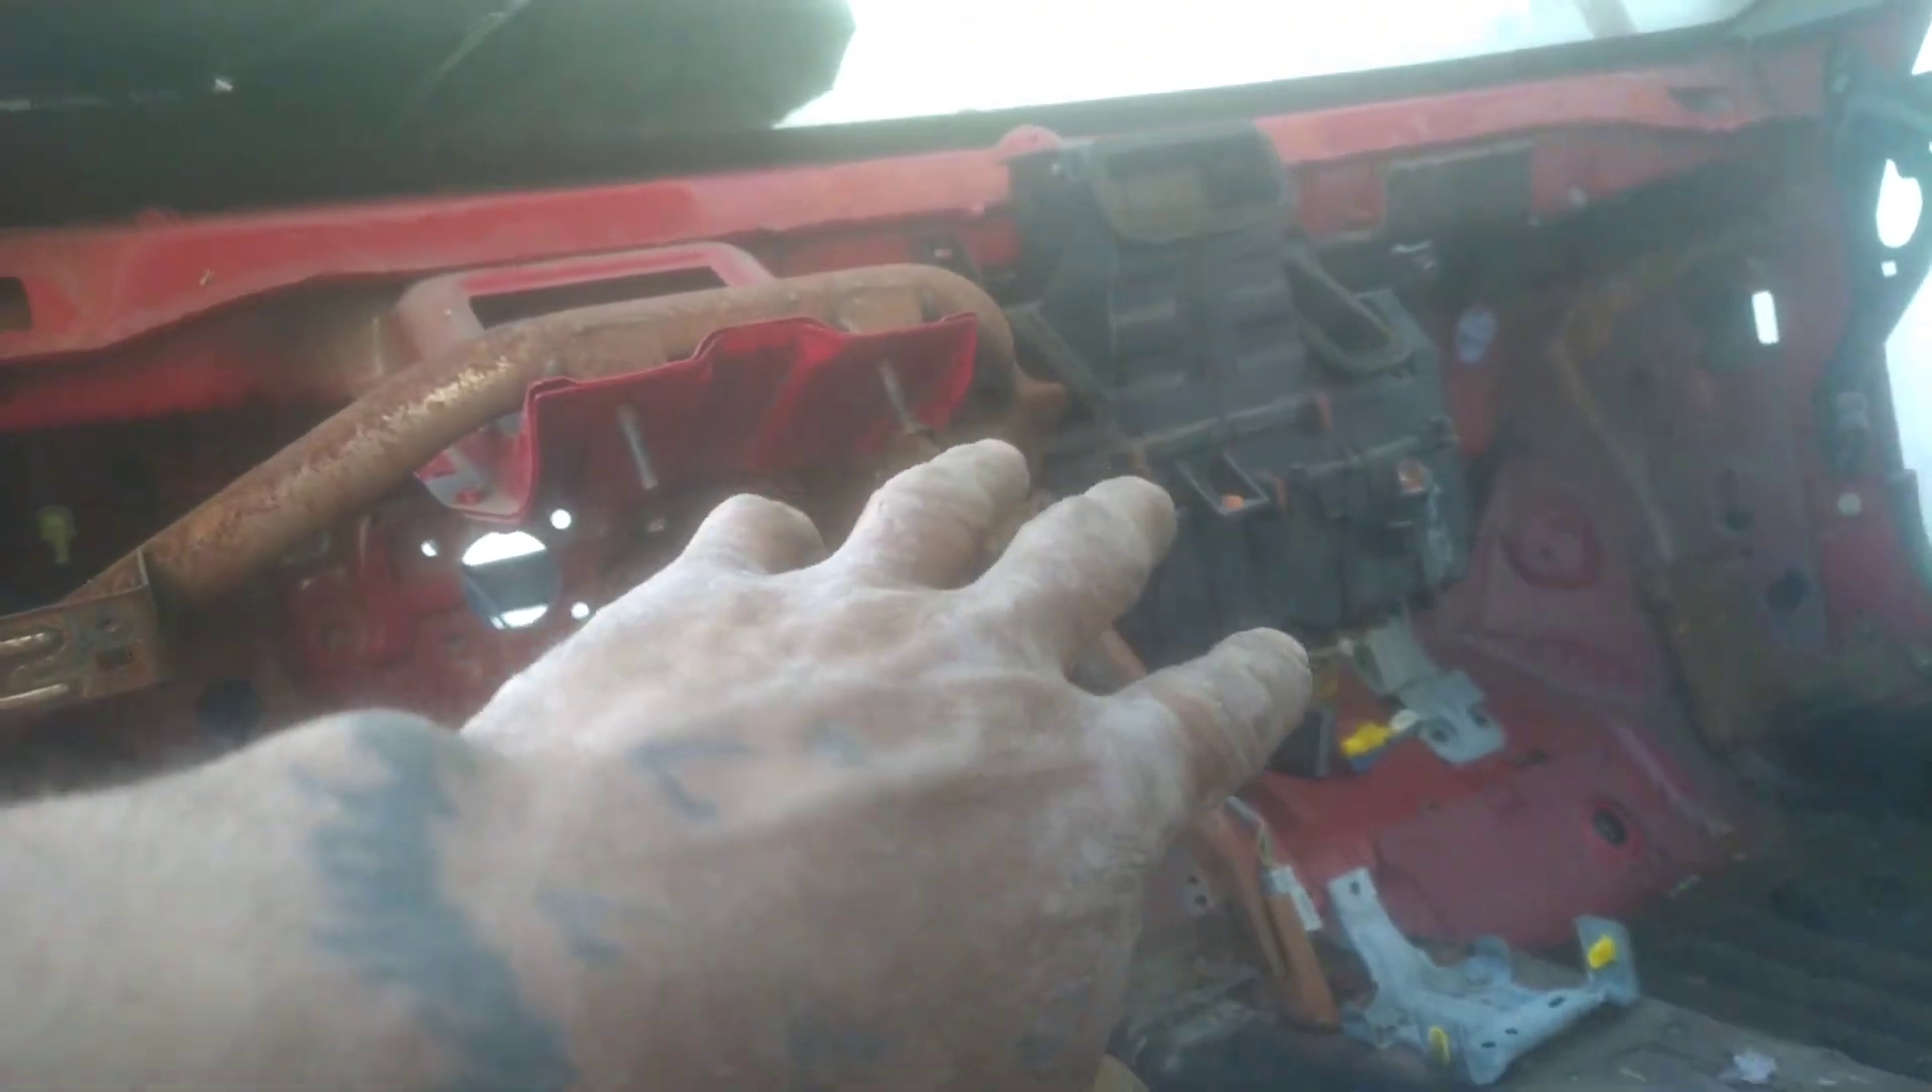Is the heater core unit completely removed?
No.